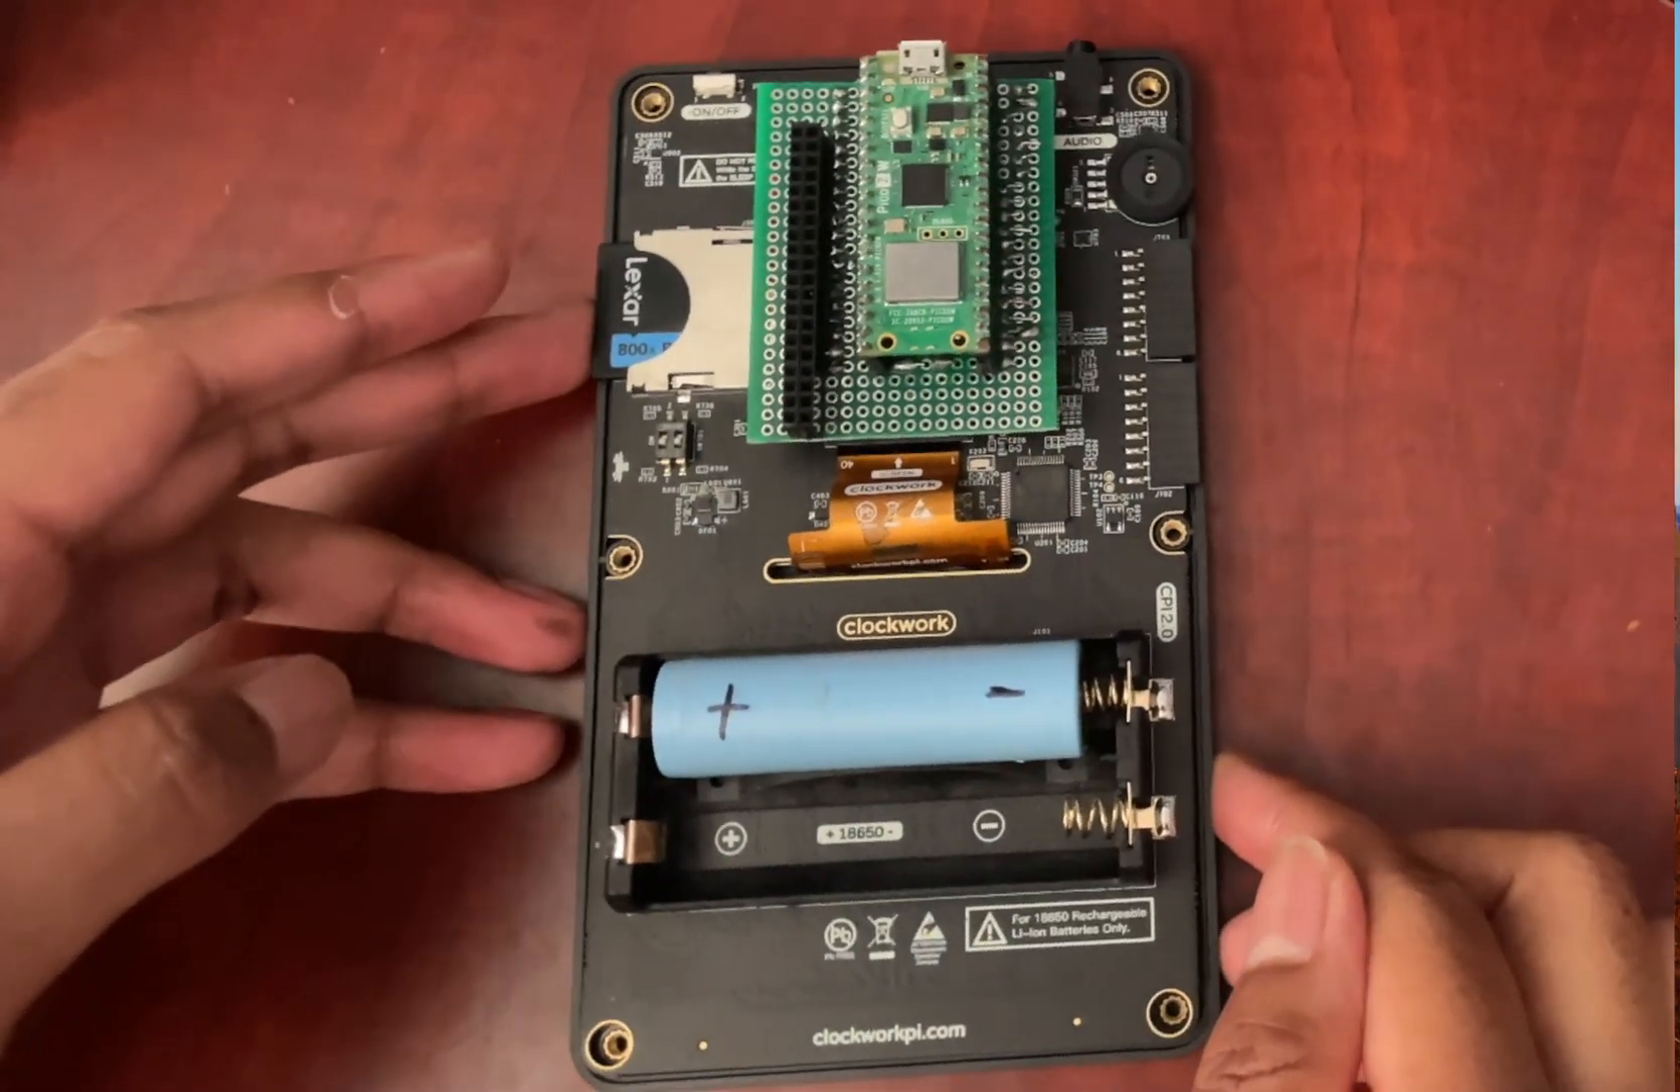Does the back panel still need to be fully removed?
No.